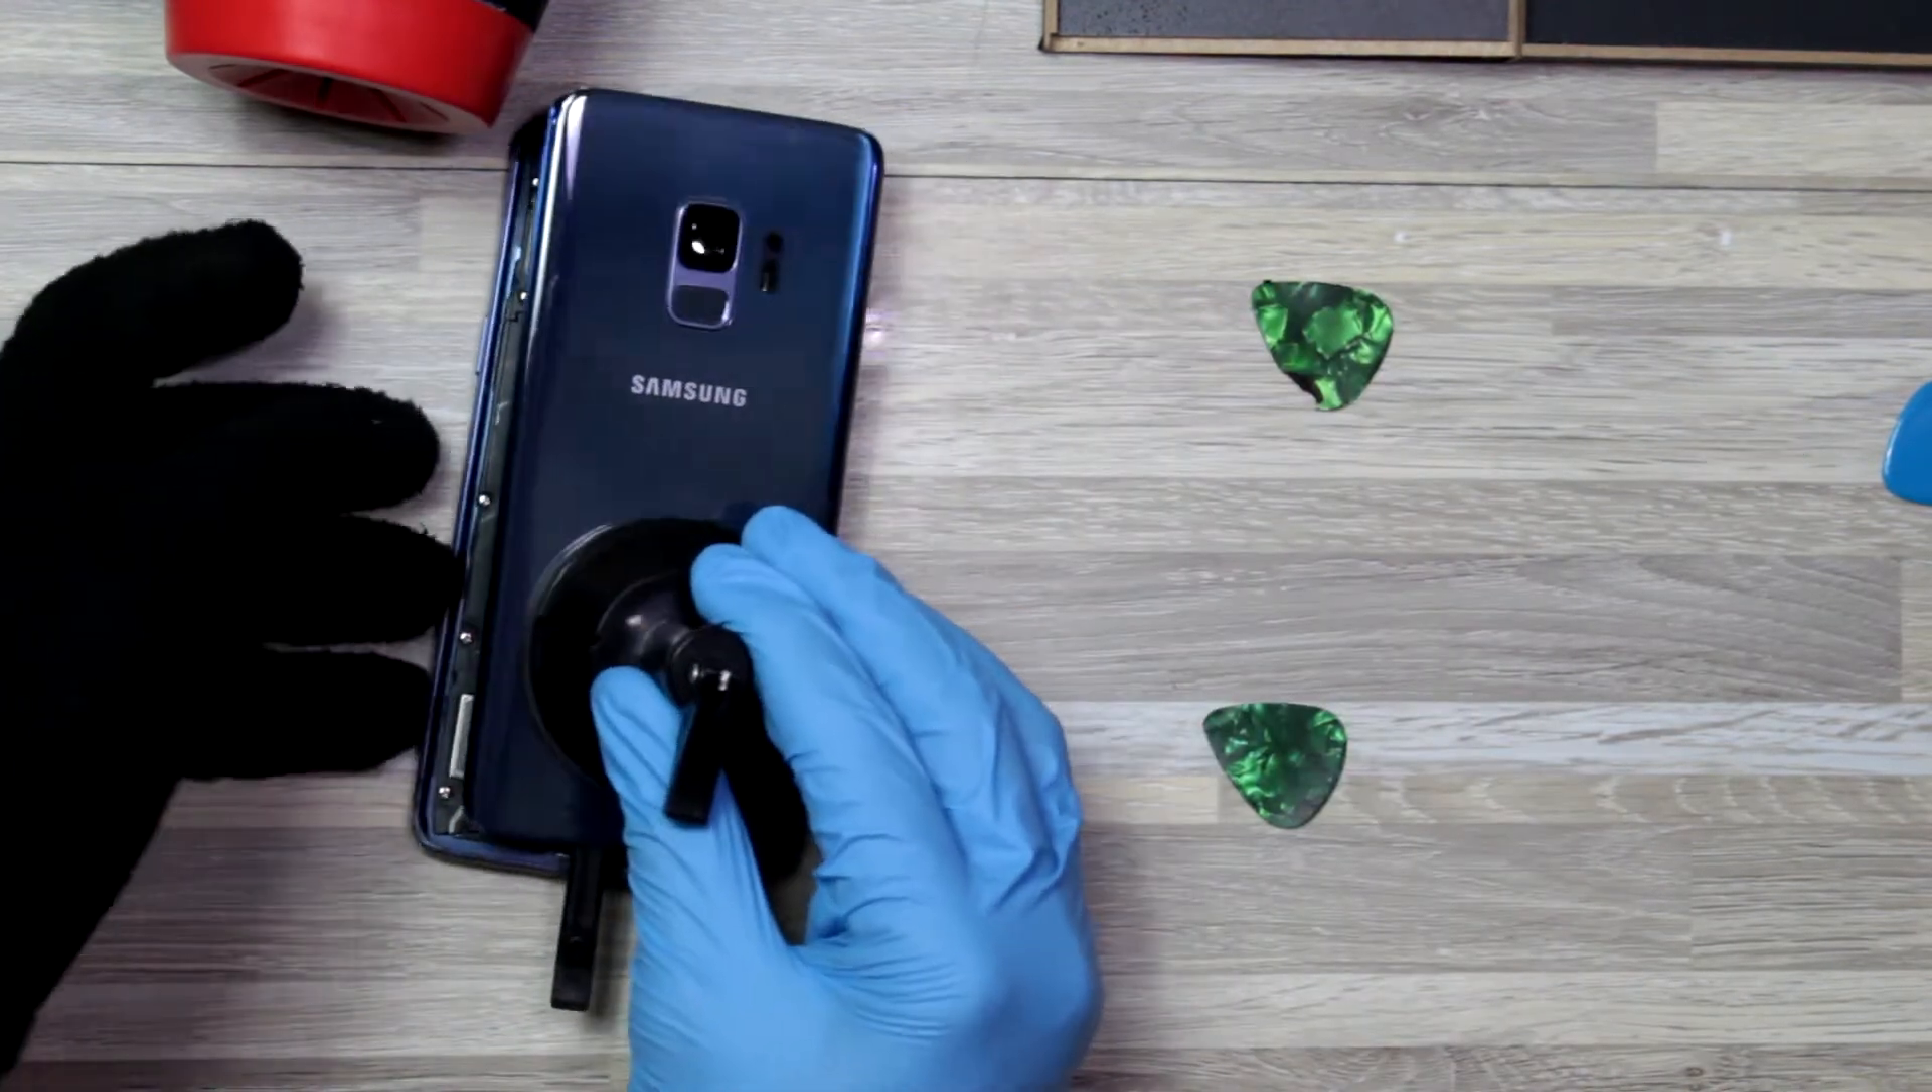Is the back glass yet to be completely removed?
Yes.